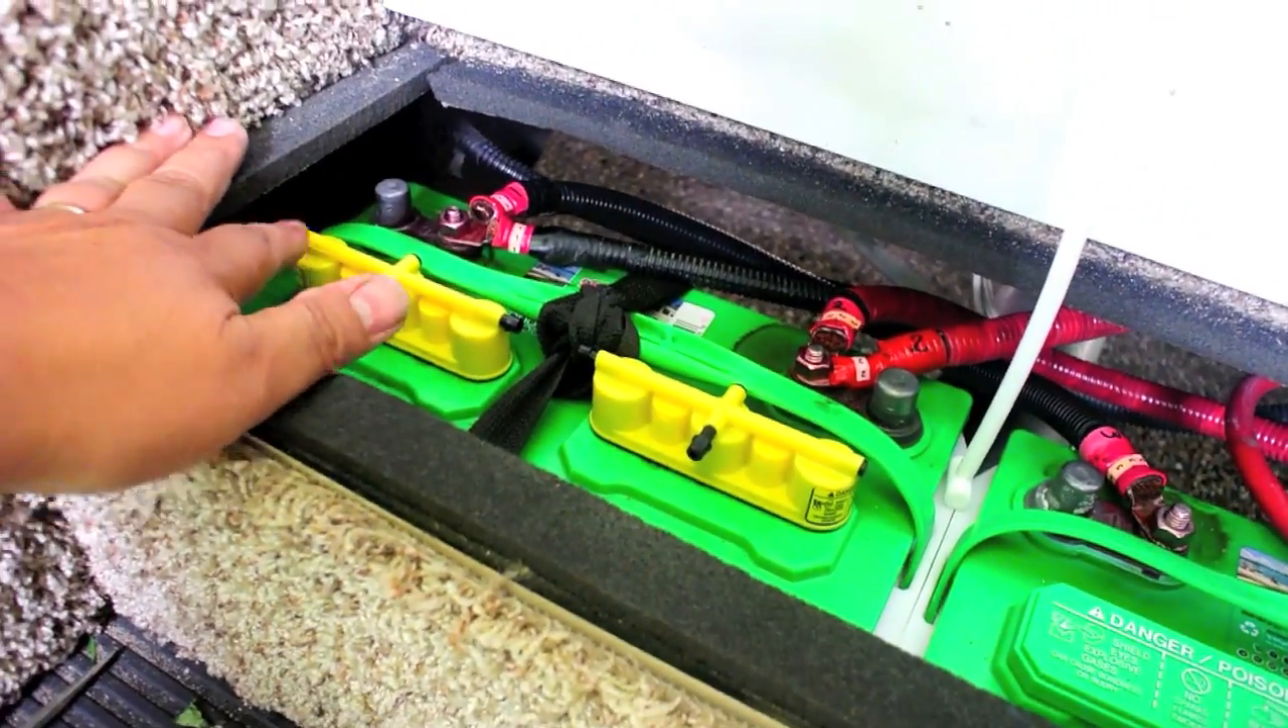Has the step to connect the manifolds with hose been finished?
No.